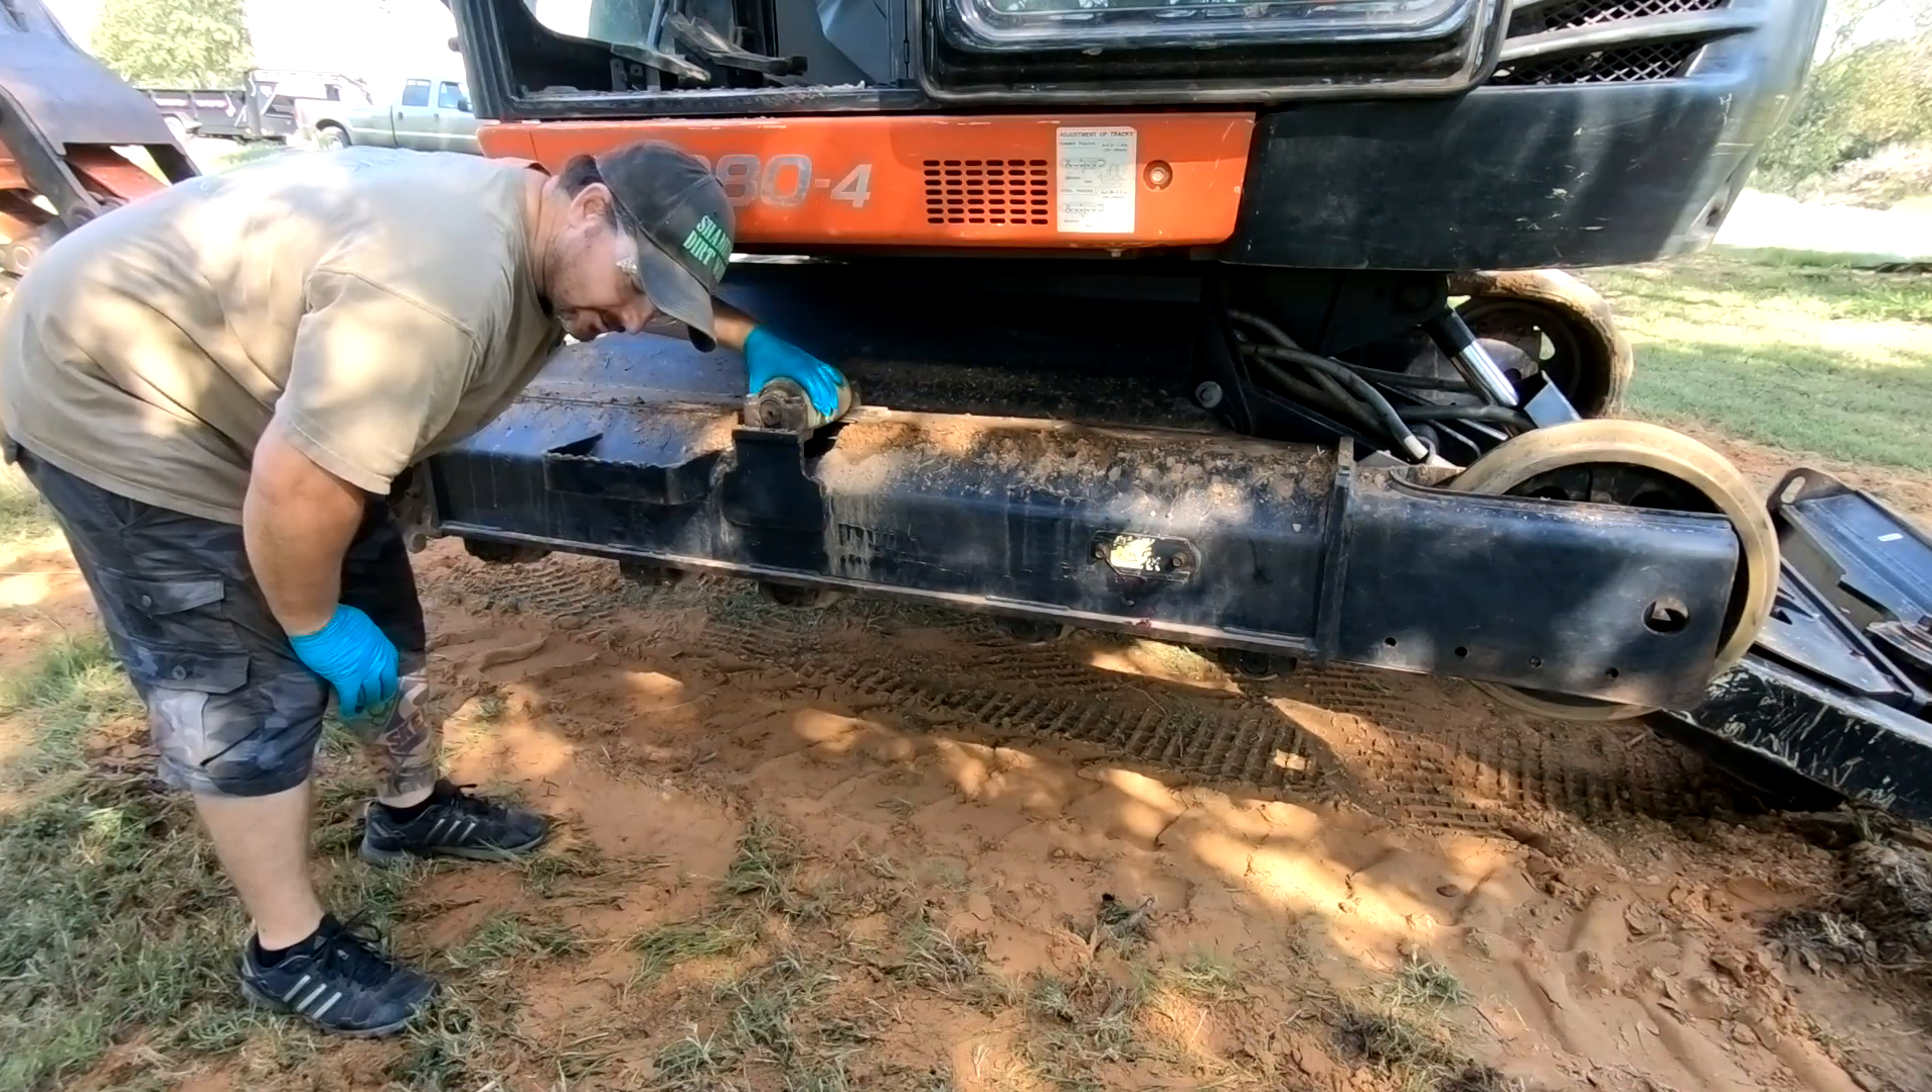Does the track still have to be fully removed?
No.